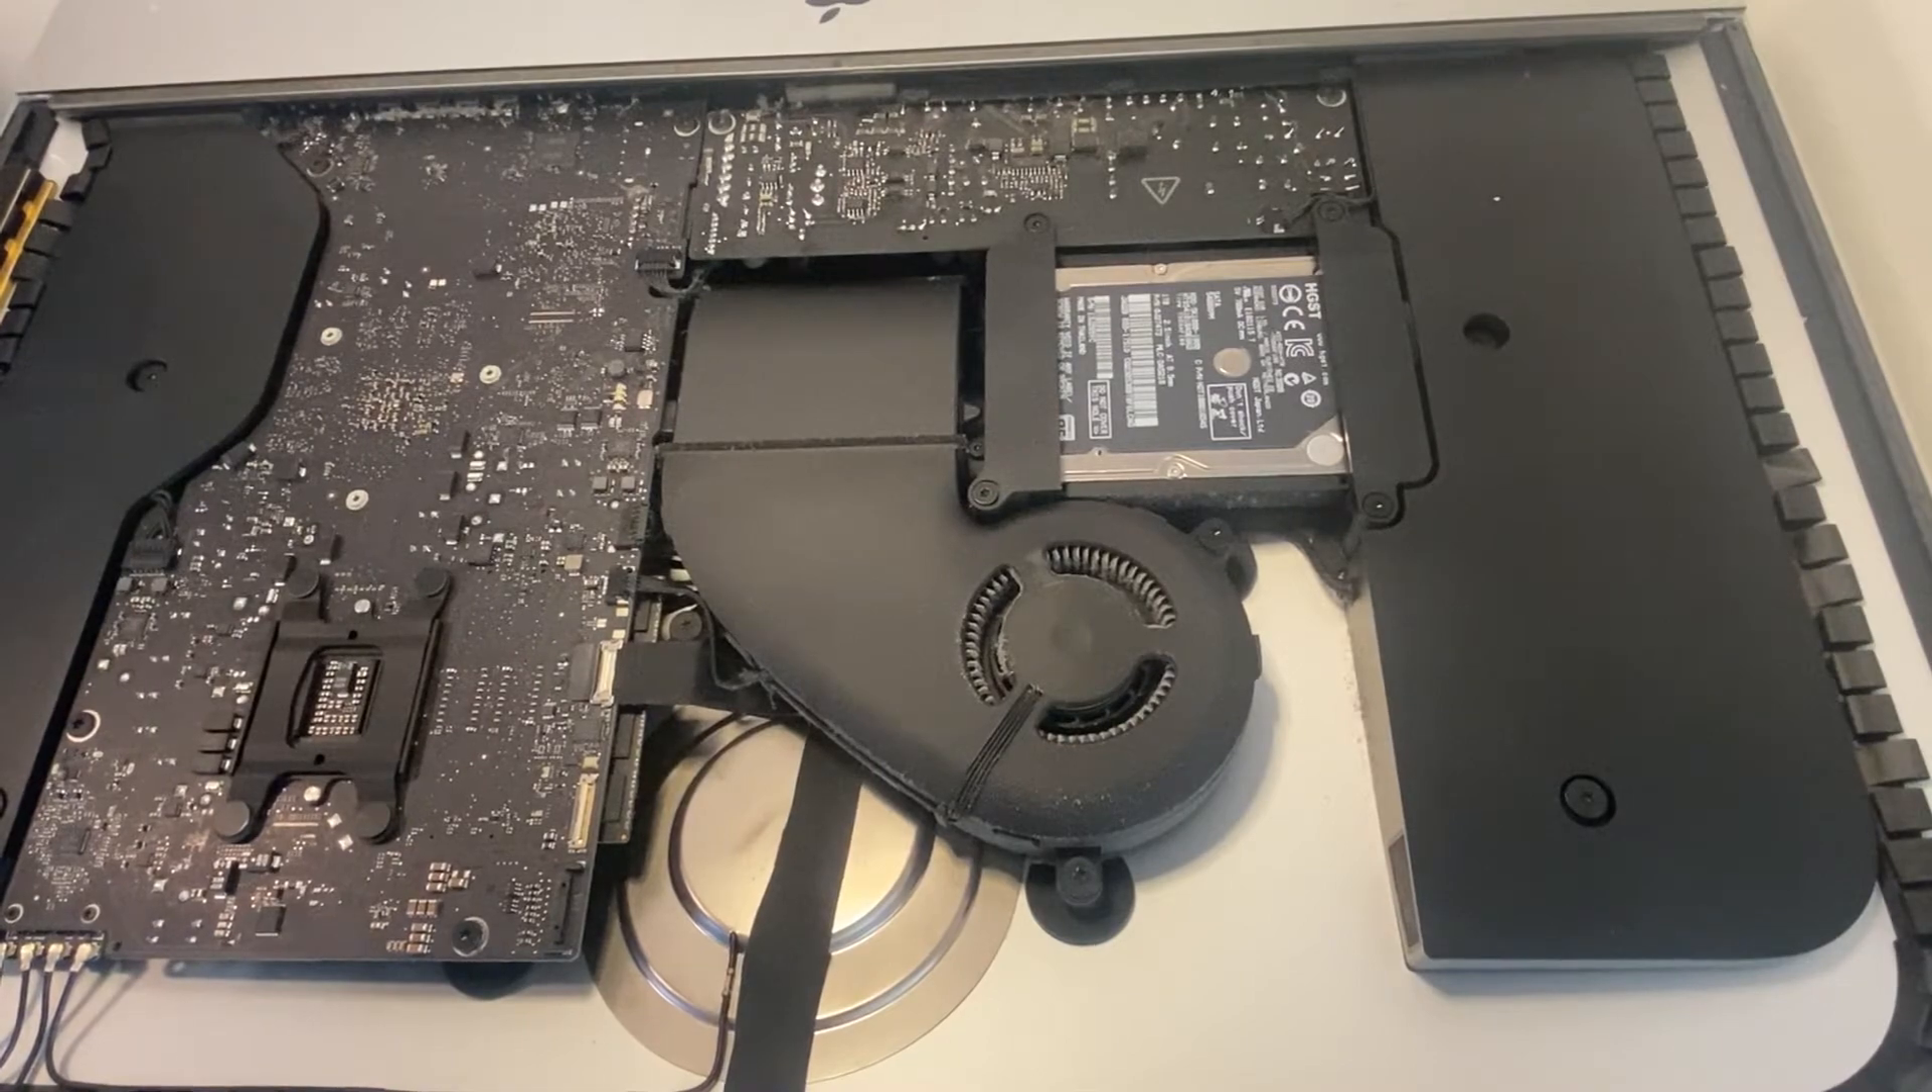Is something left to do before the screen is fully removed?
No.